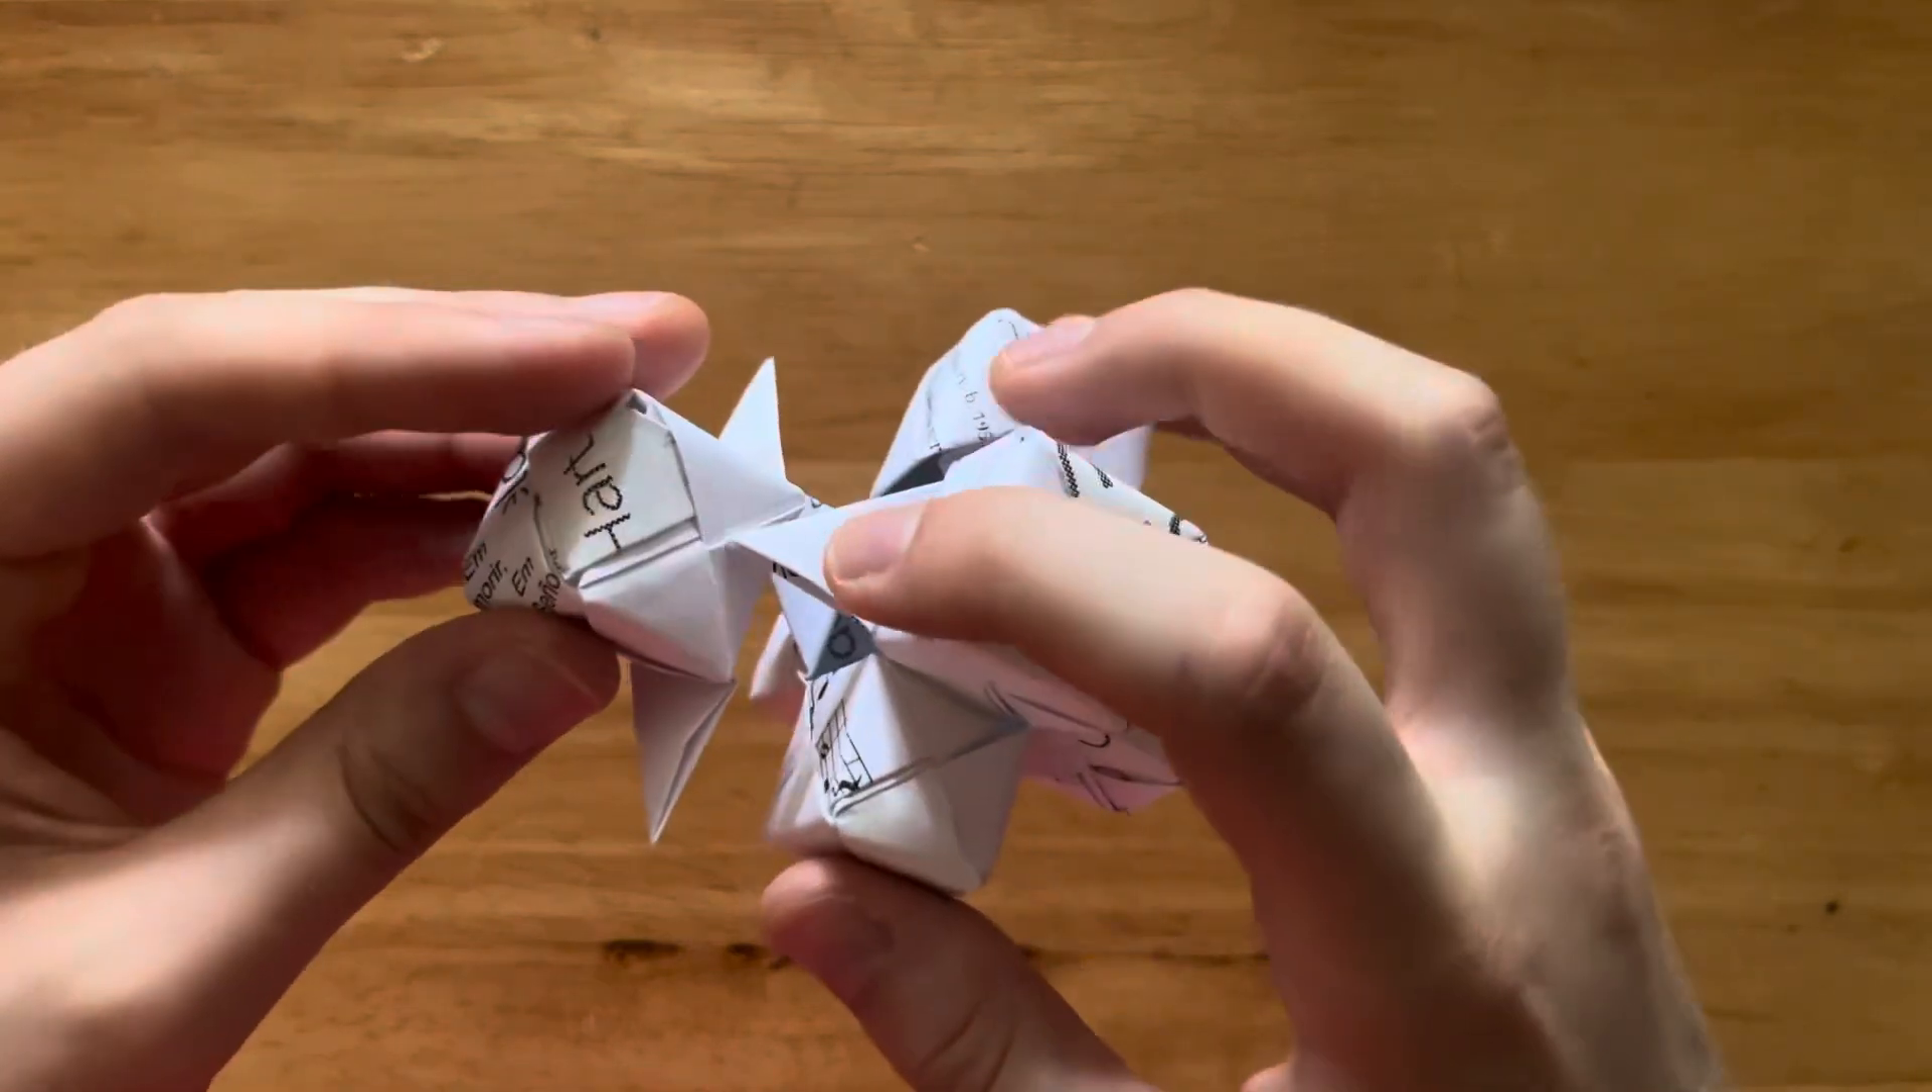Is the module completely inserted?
No.